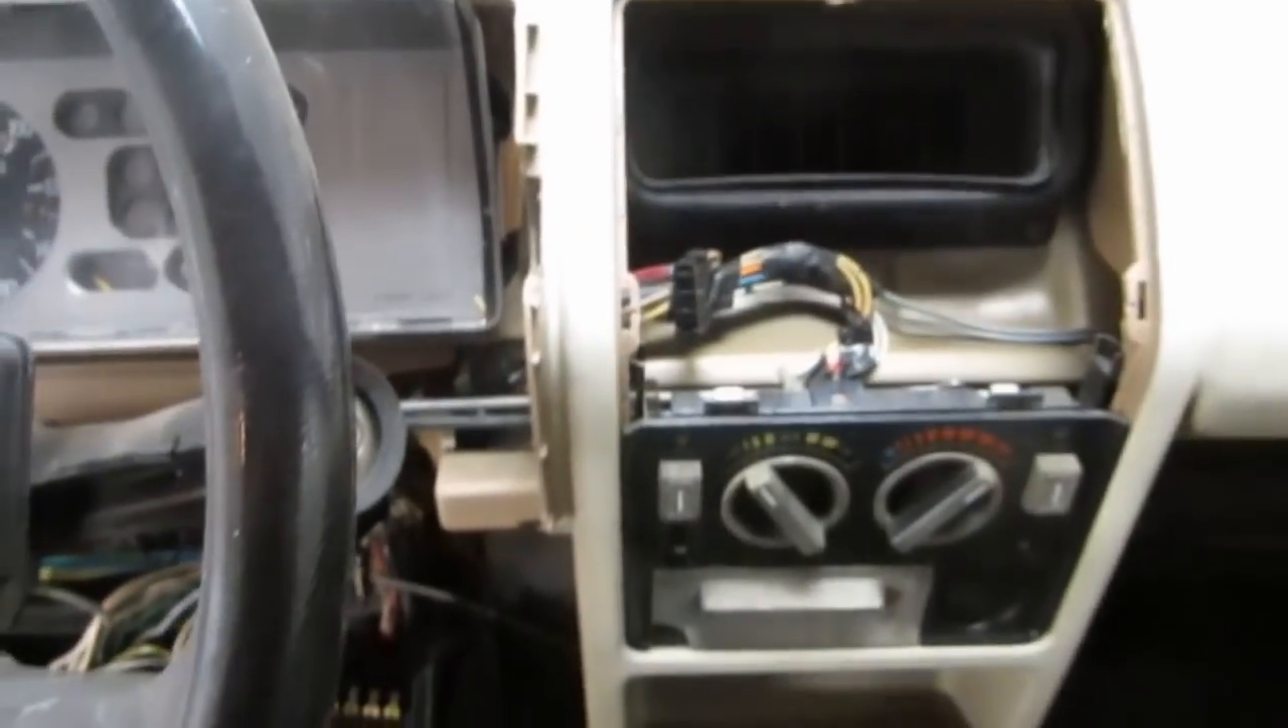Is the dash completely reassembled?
No.